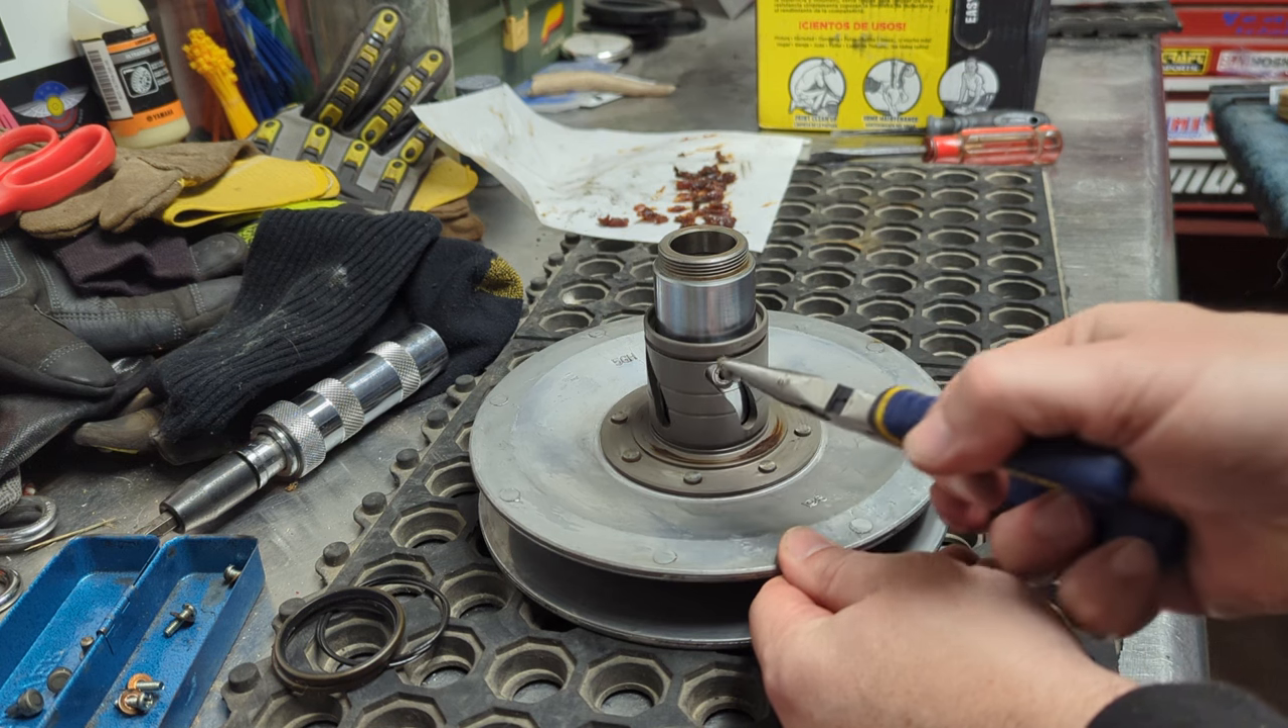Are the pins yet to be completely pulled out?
Yes.